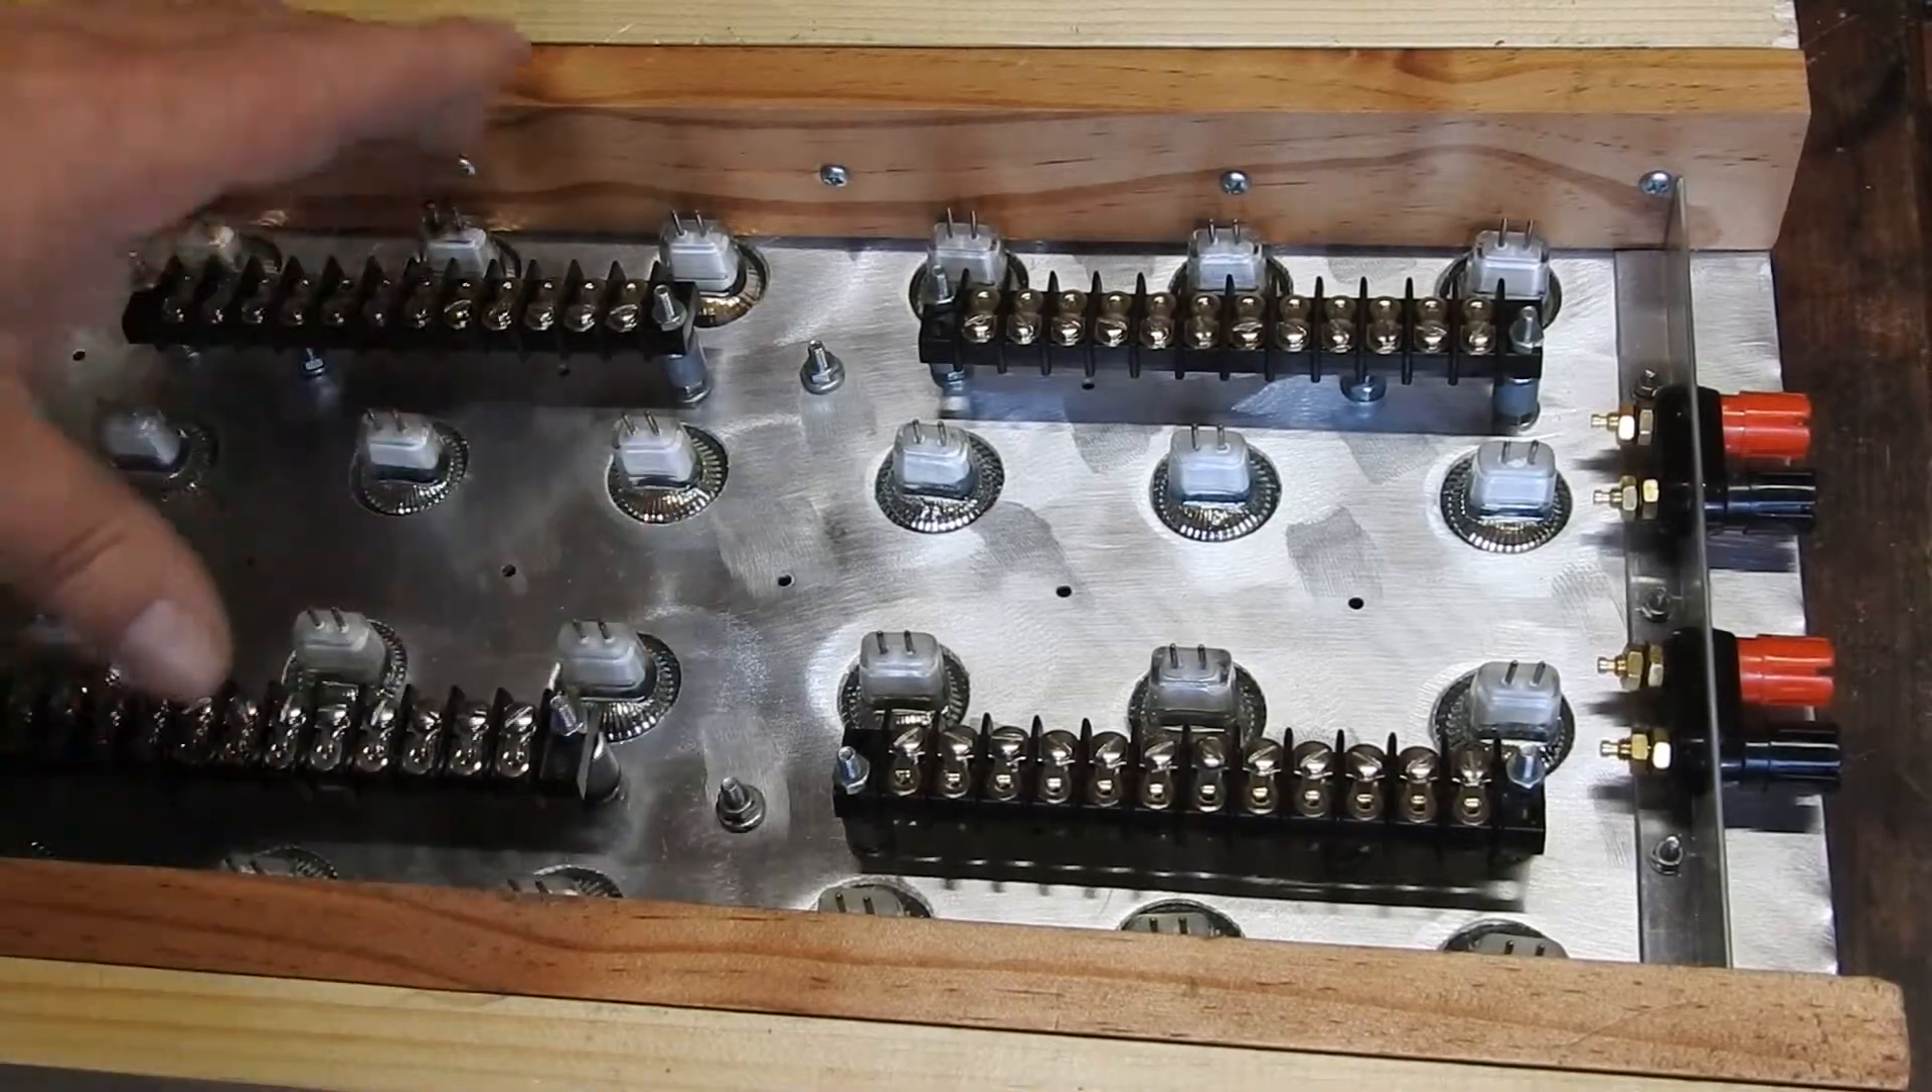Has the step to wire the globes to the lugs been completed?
No.